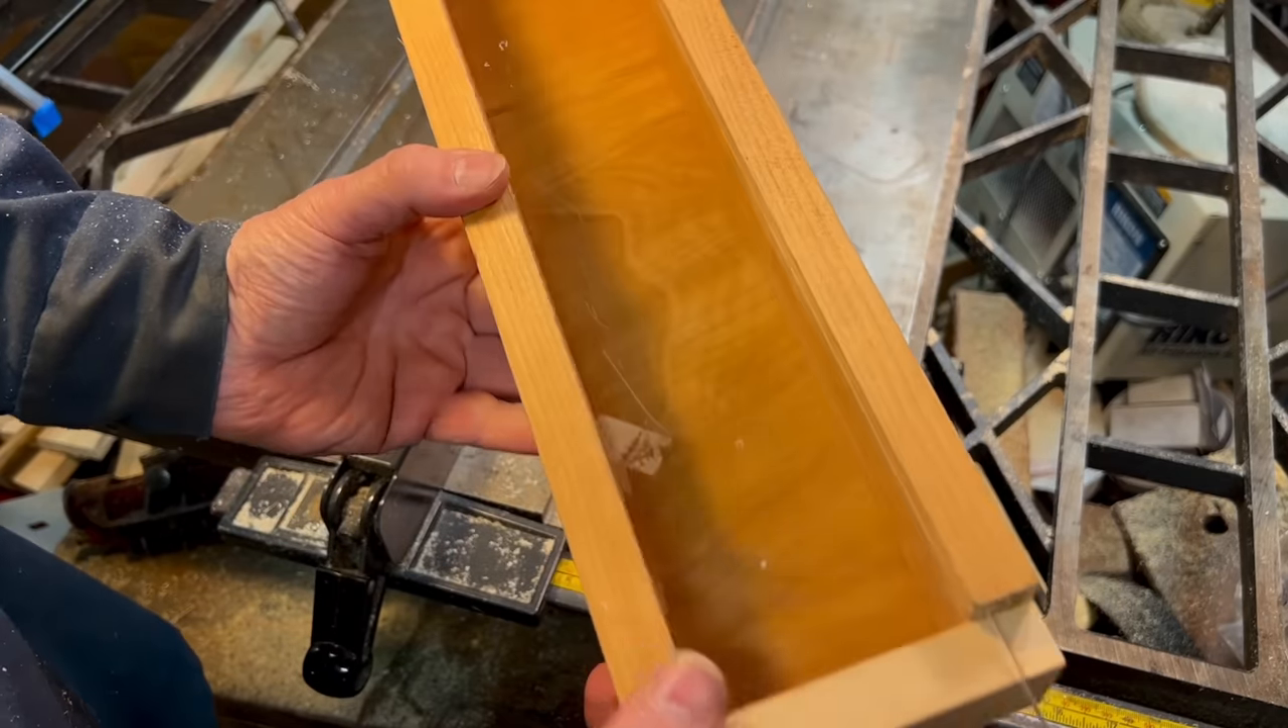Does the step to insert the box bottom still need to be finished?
No.